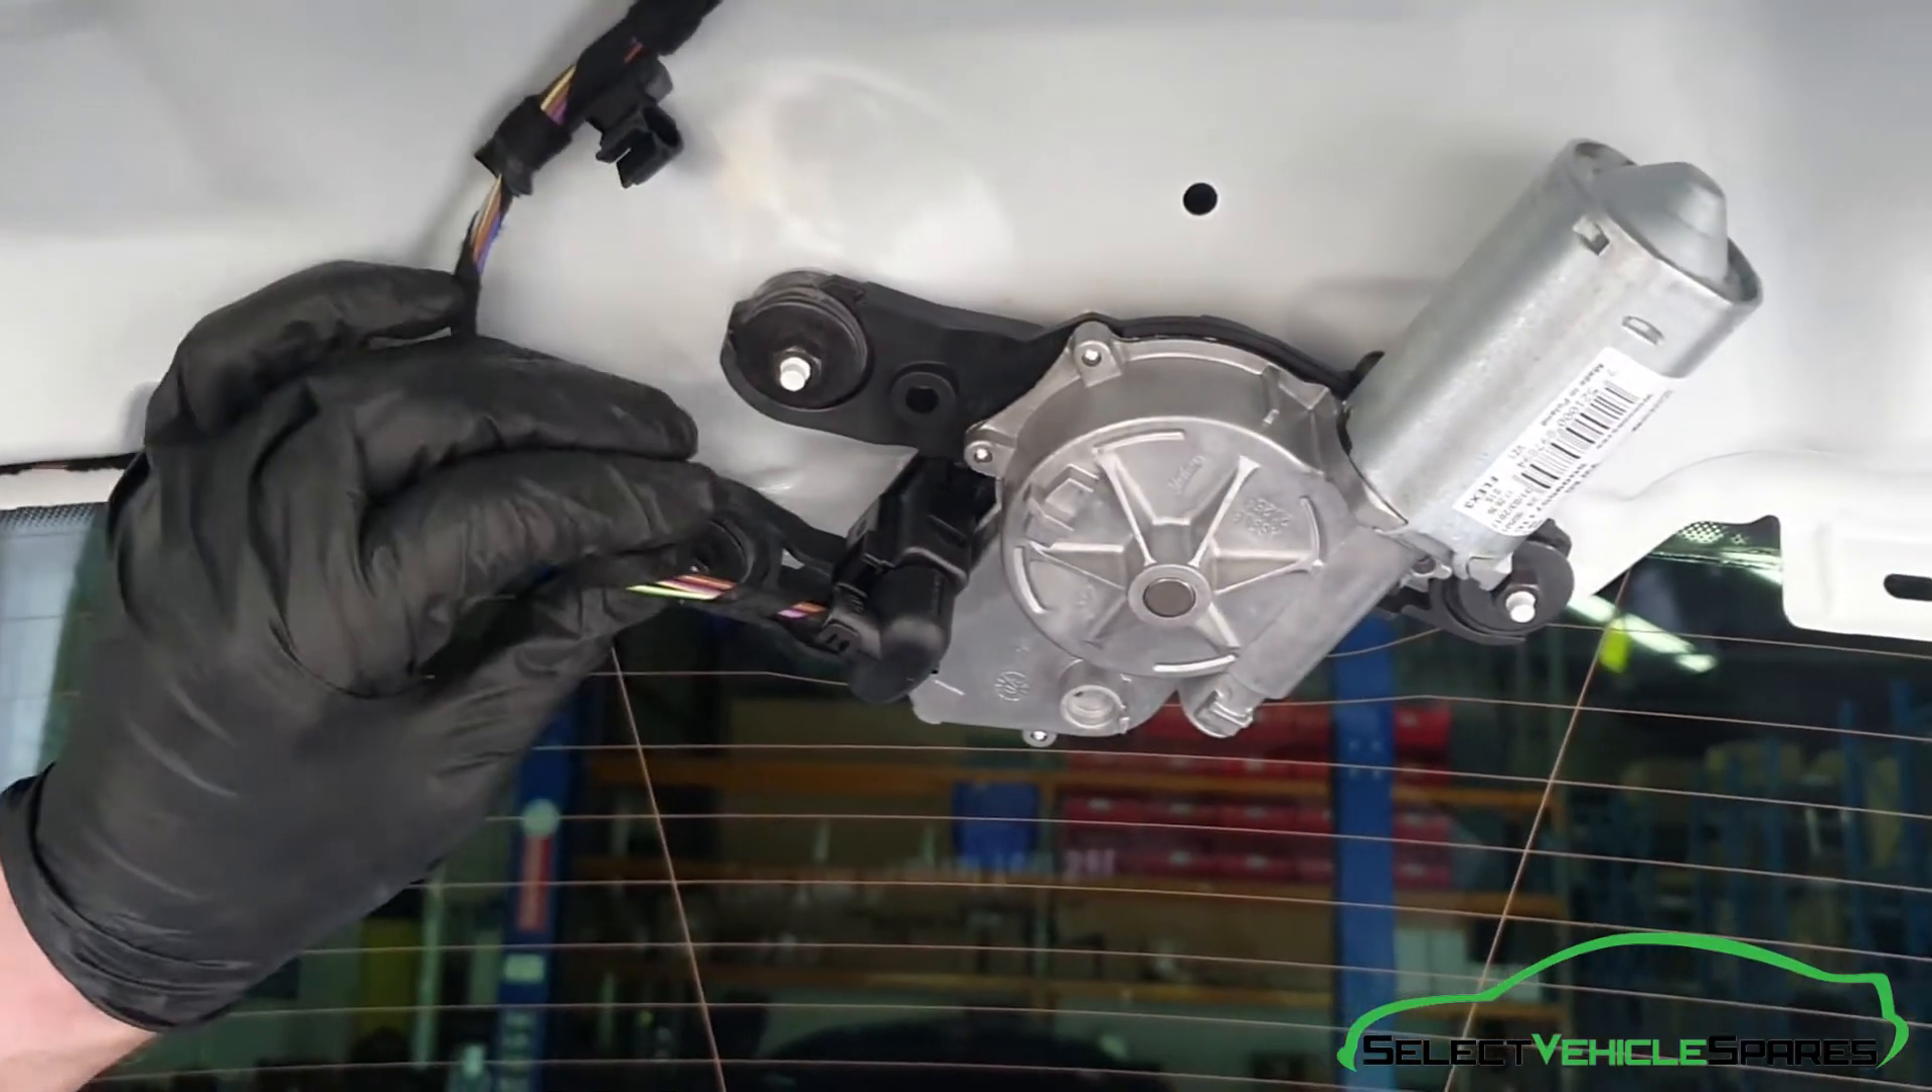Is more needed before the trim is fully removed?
No.